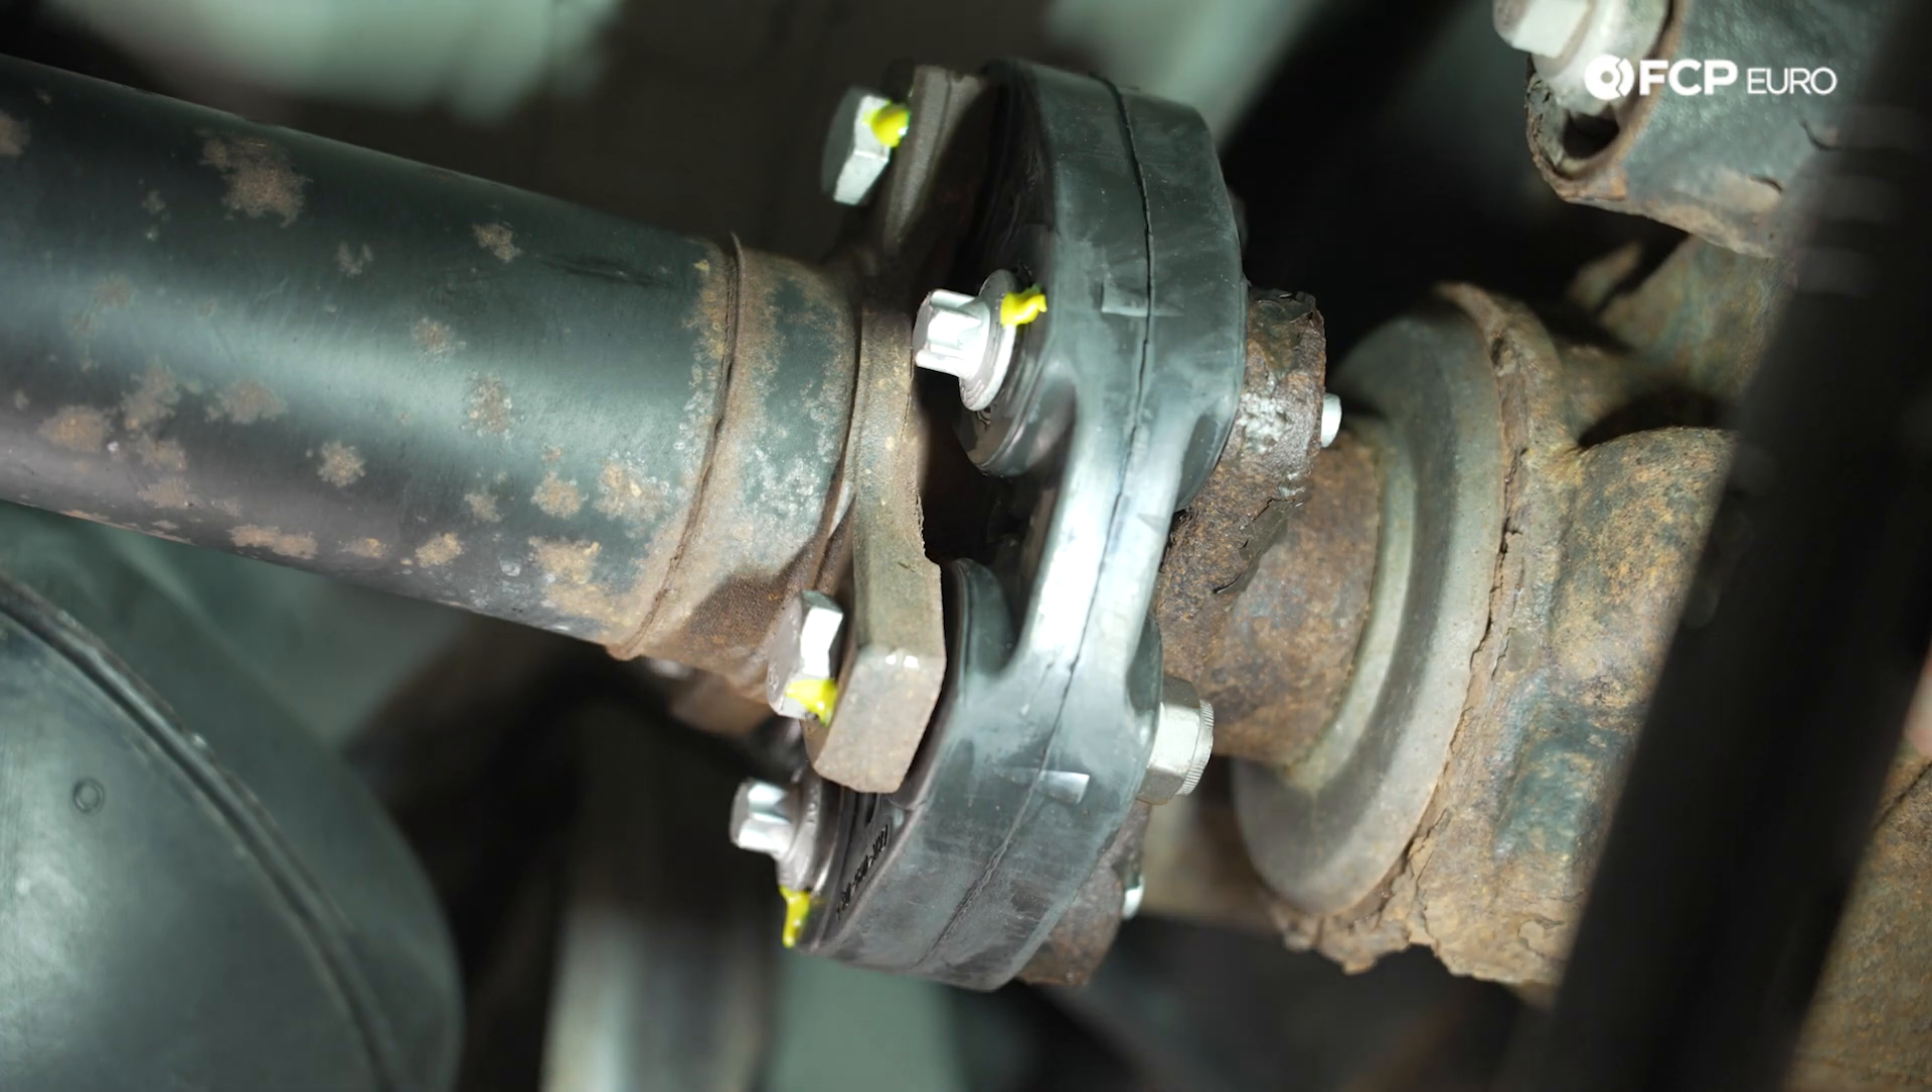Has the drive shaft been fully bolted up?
Yes.